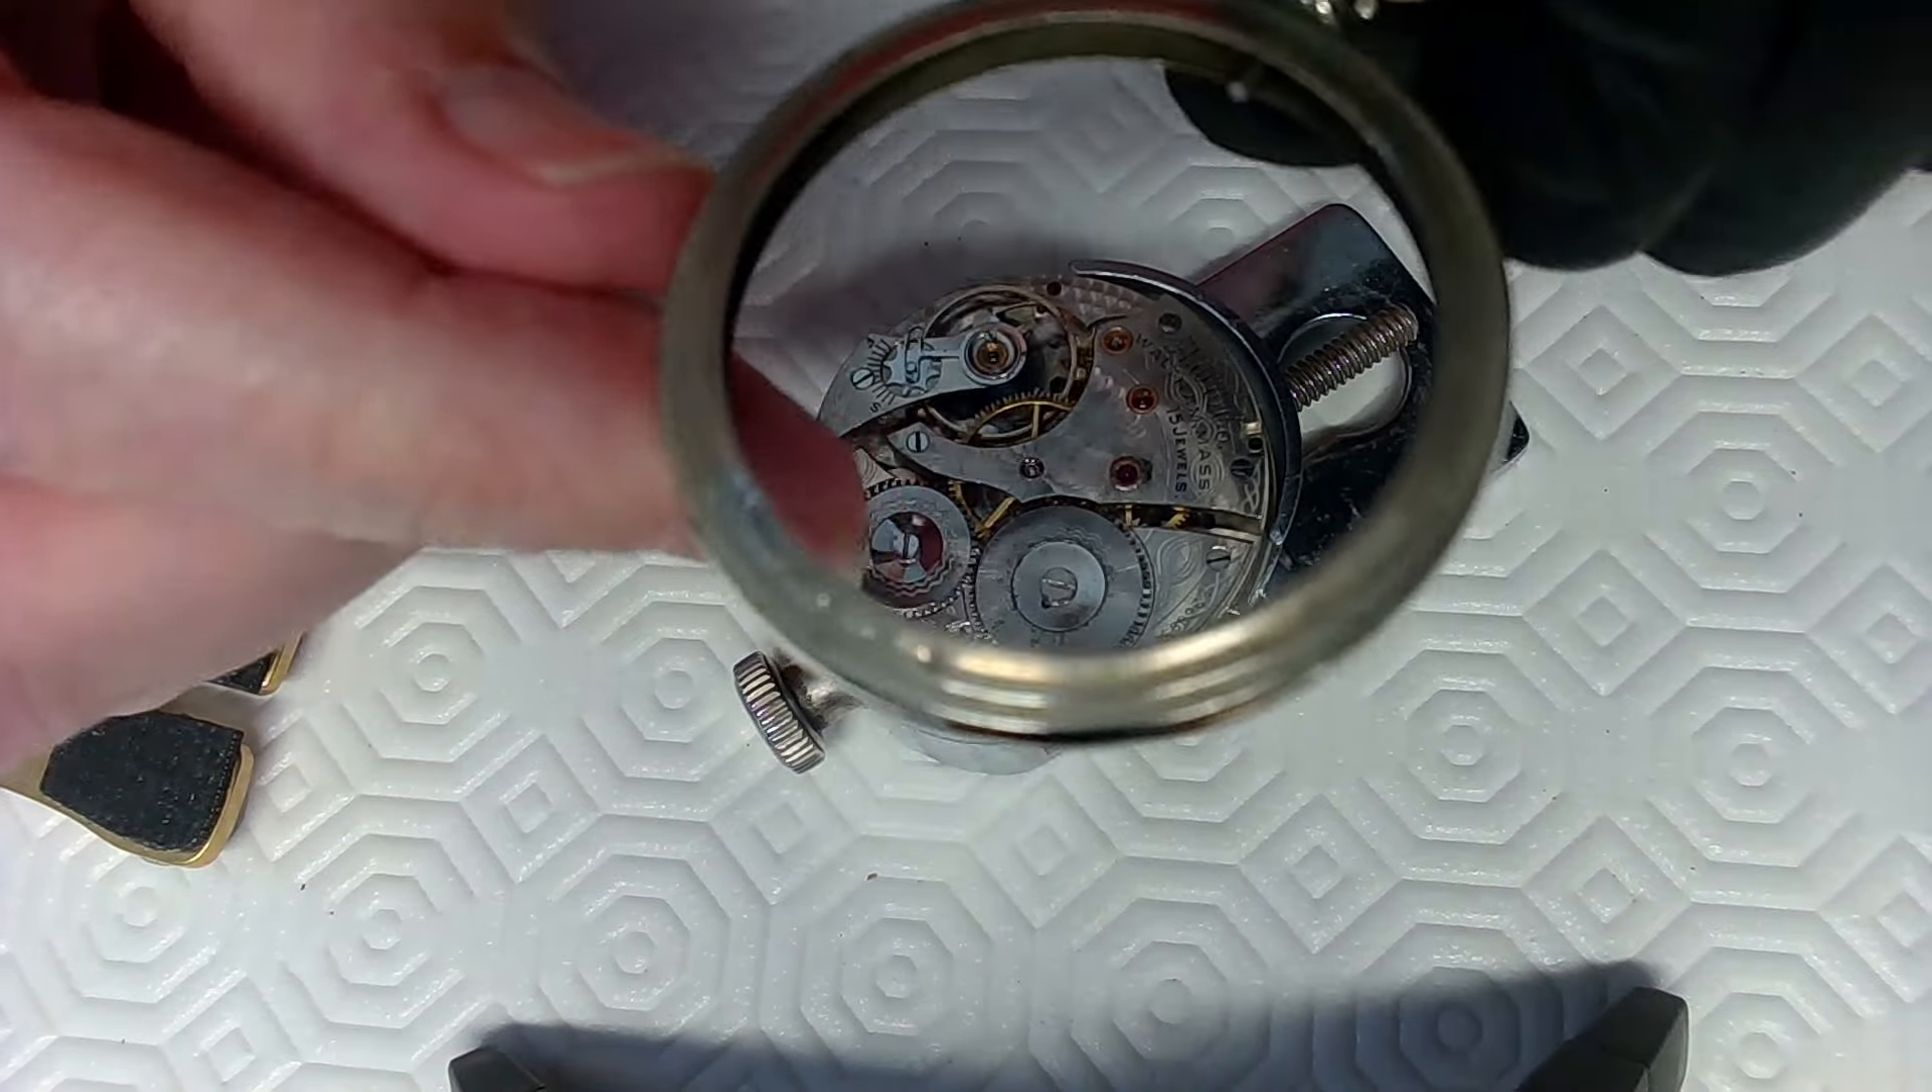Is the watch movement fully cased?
No.